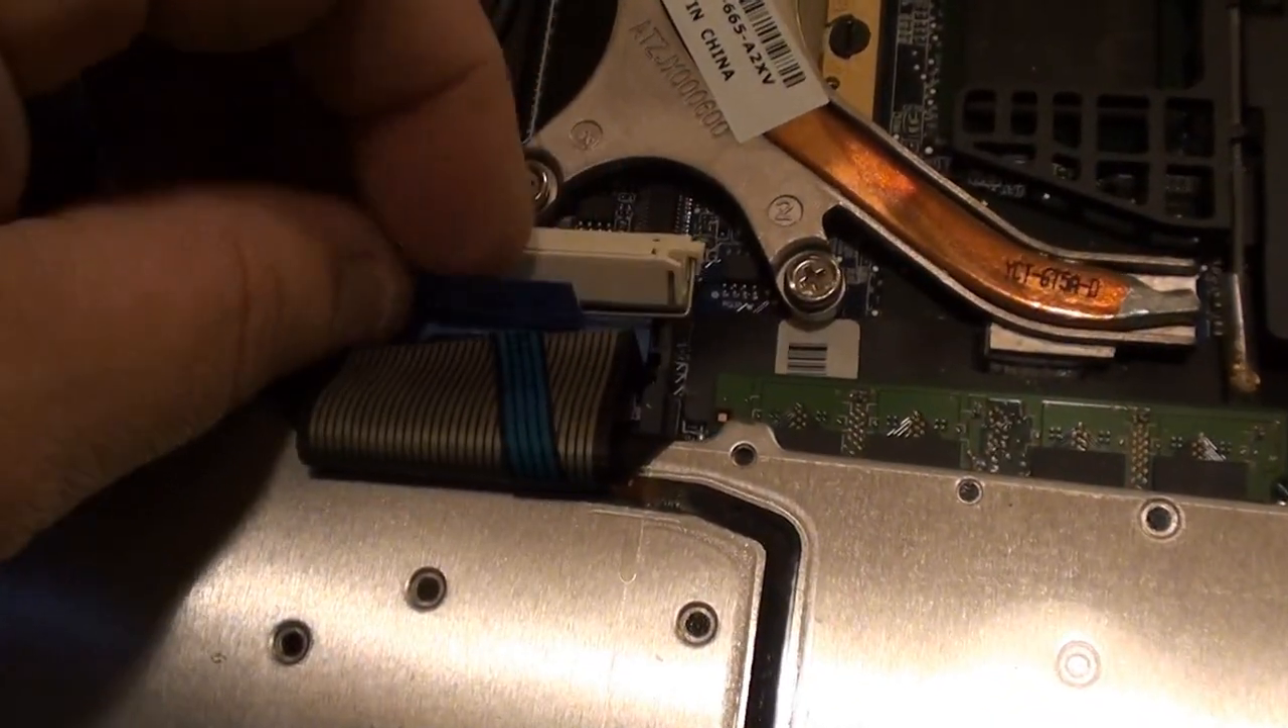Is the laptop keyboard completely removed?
No.